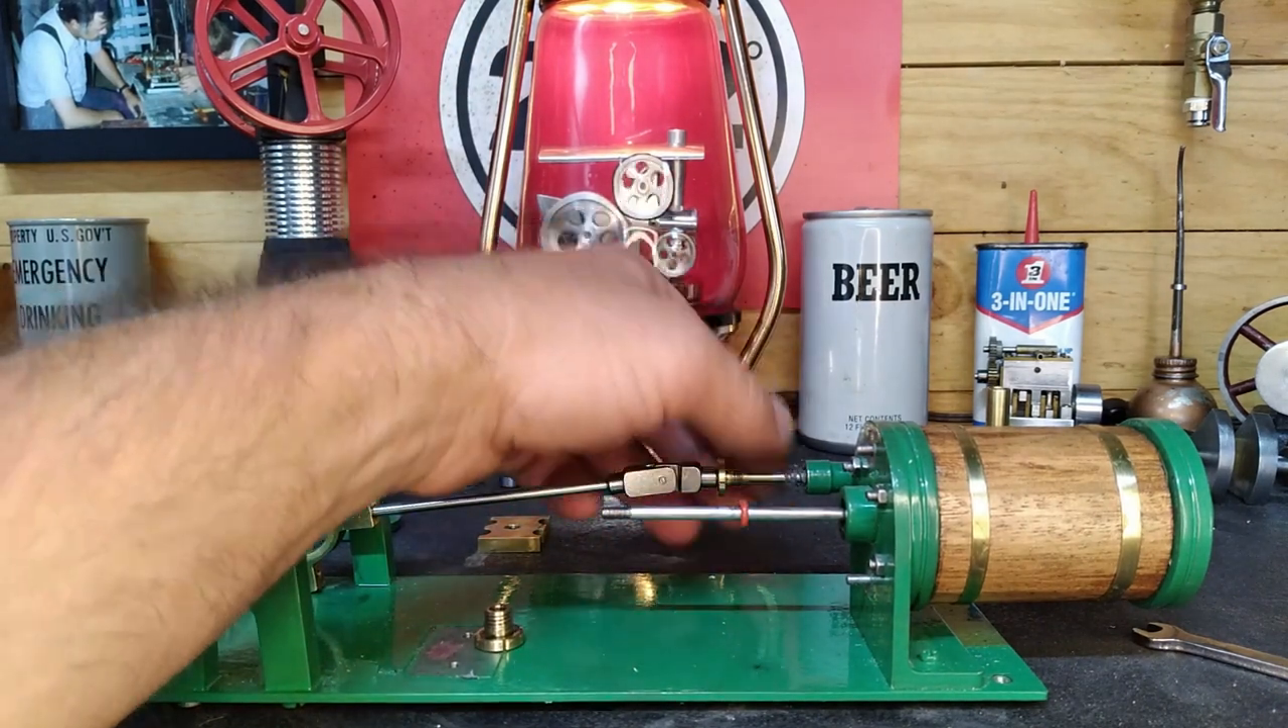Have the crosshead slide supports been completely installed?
No.